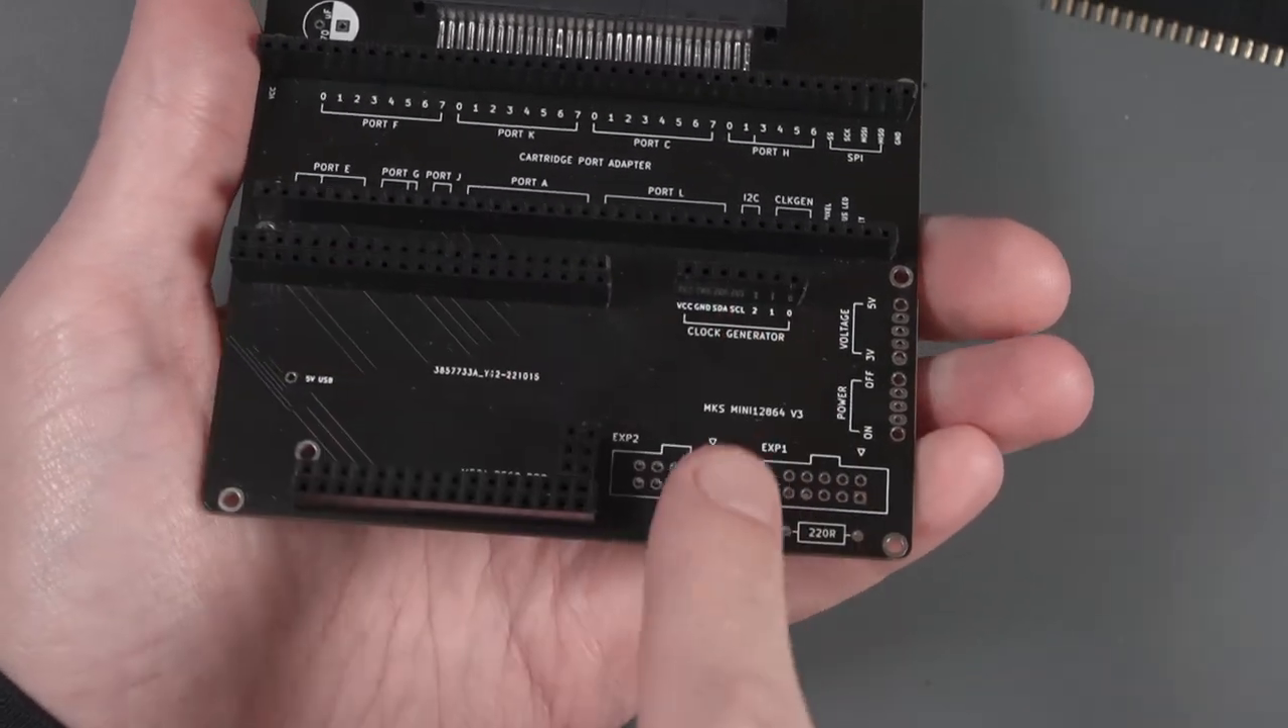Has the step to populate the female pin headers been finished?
Yes.